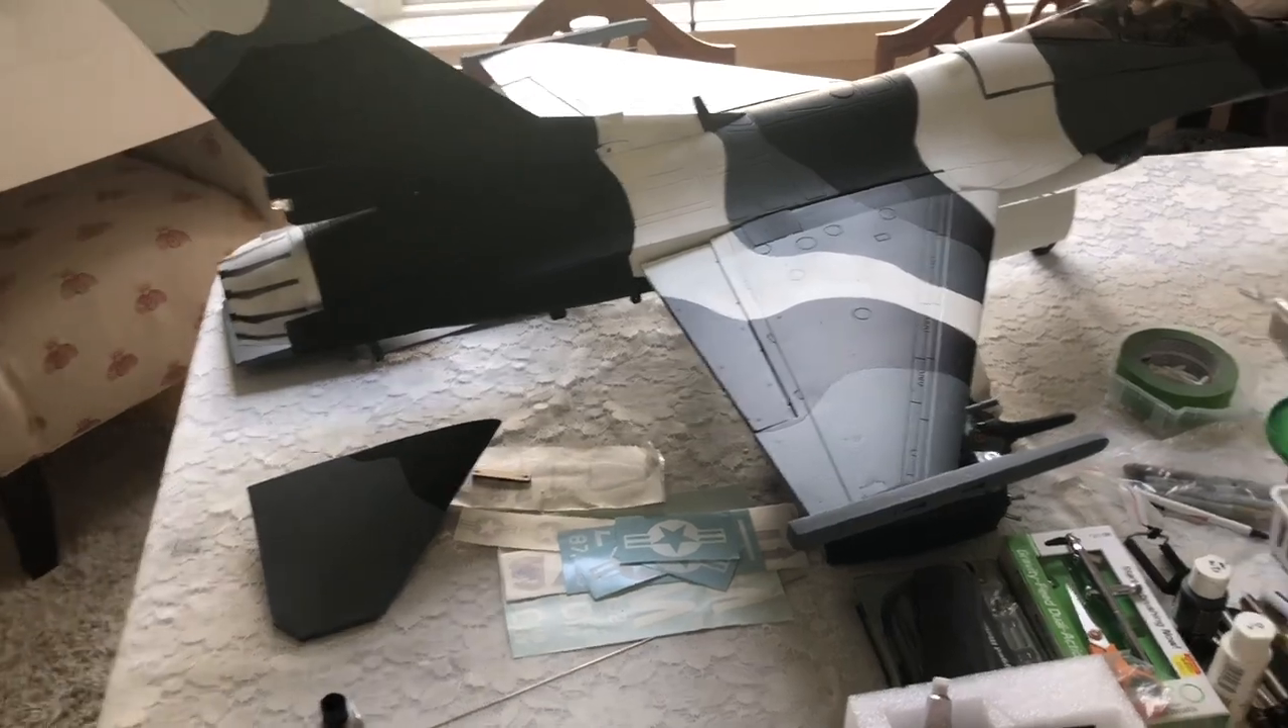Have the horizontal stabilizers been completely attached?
No.